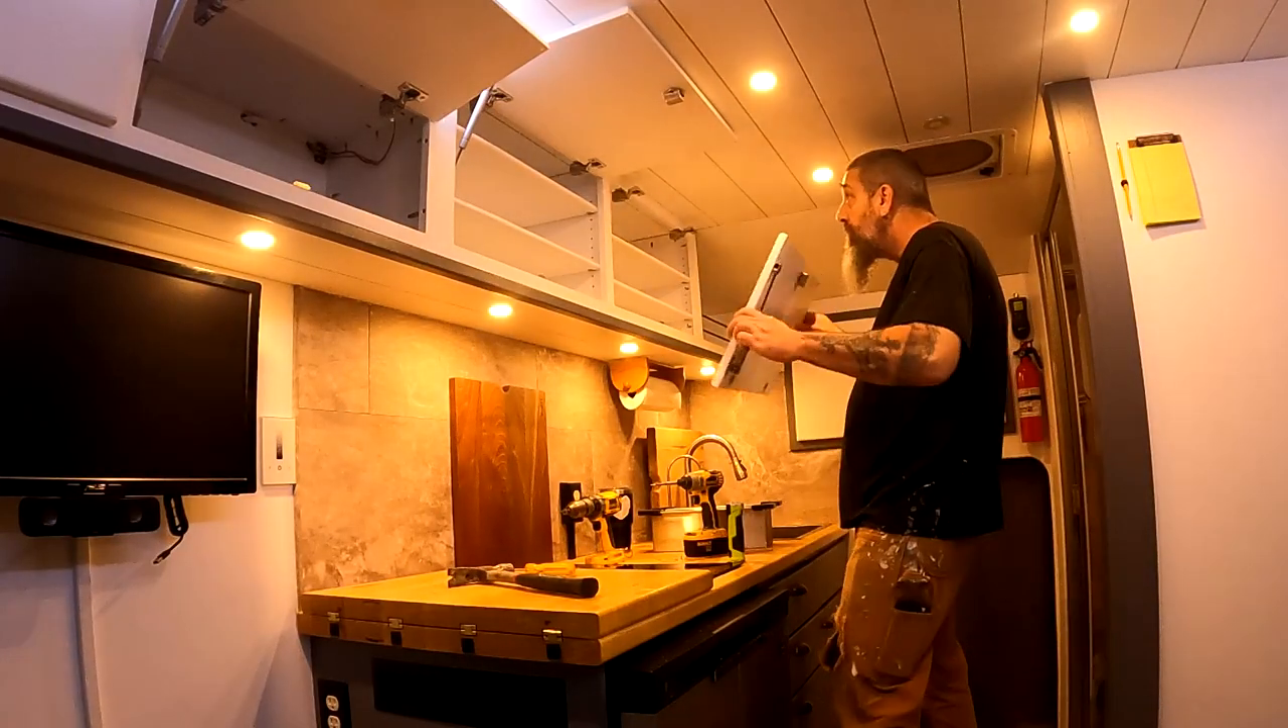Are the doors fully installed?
No.